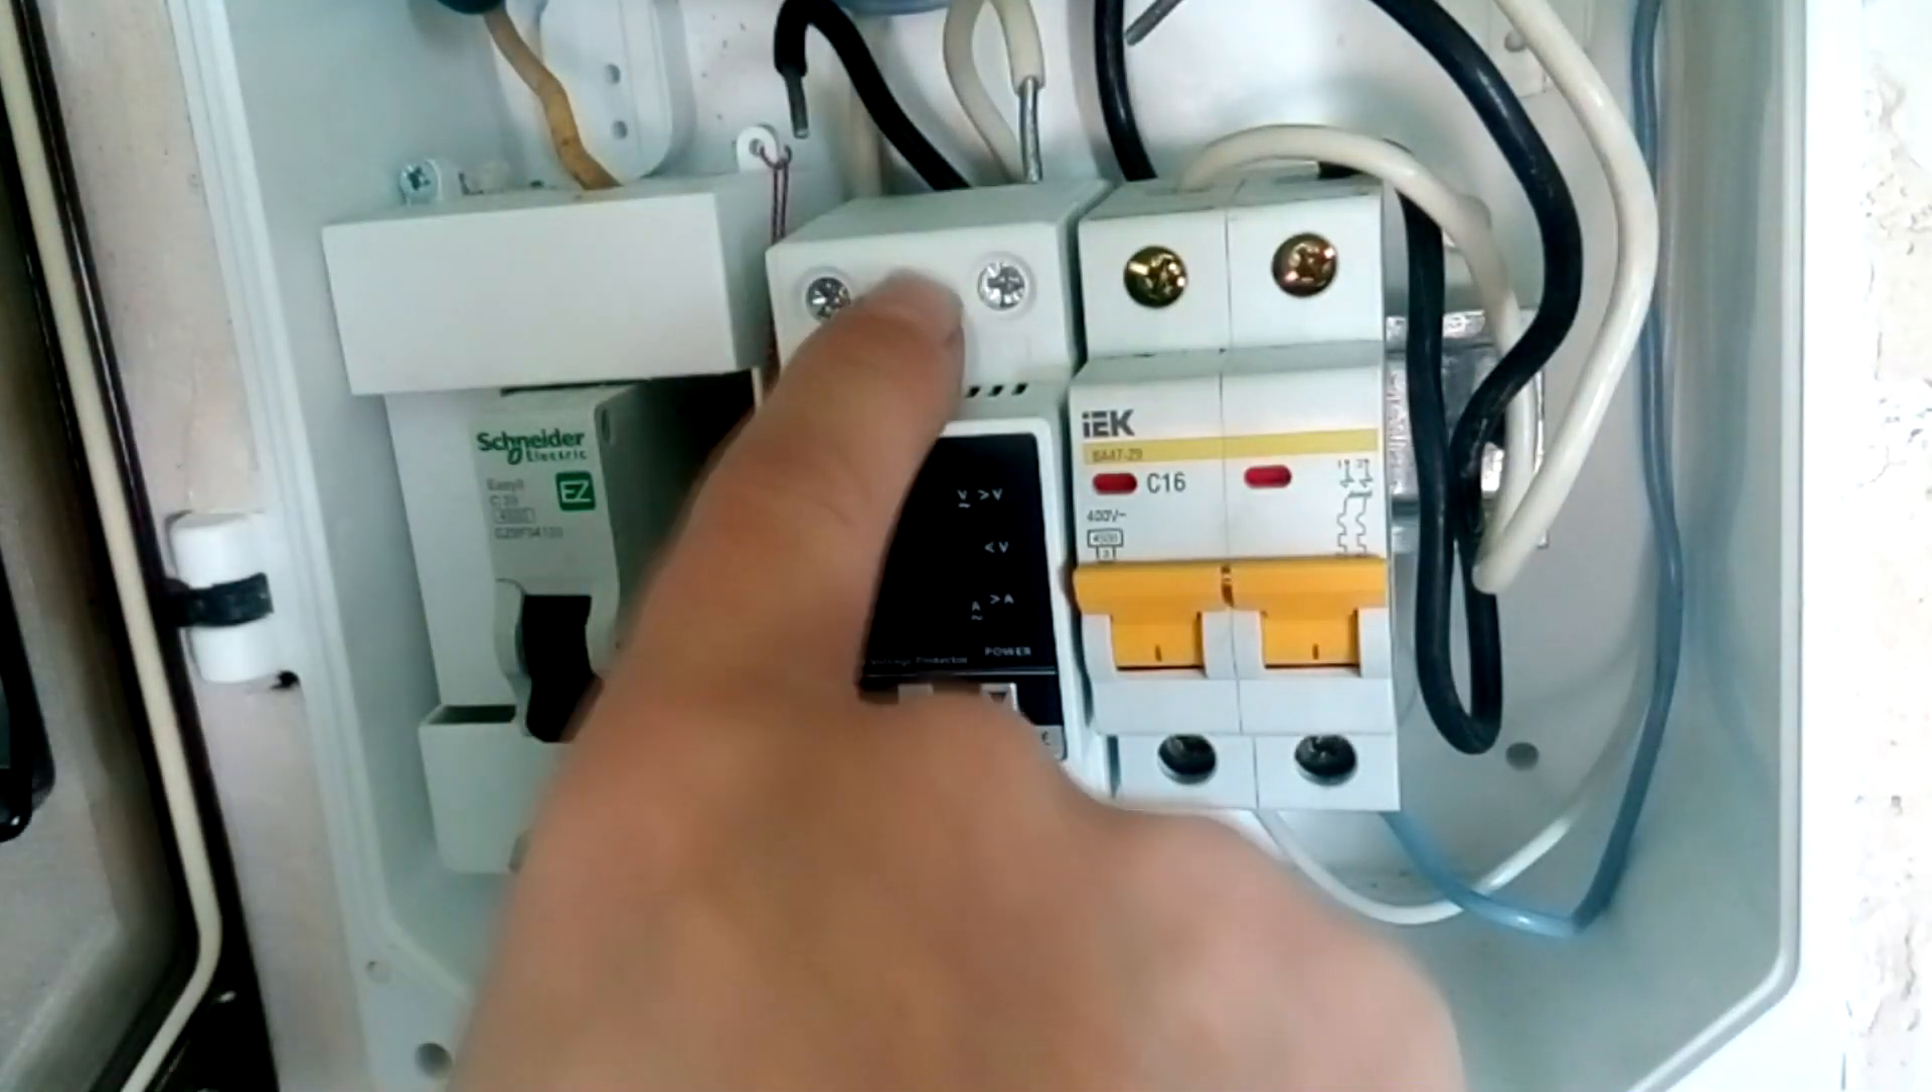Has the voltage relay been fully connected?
No.